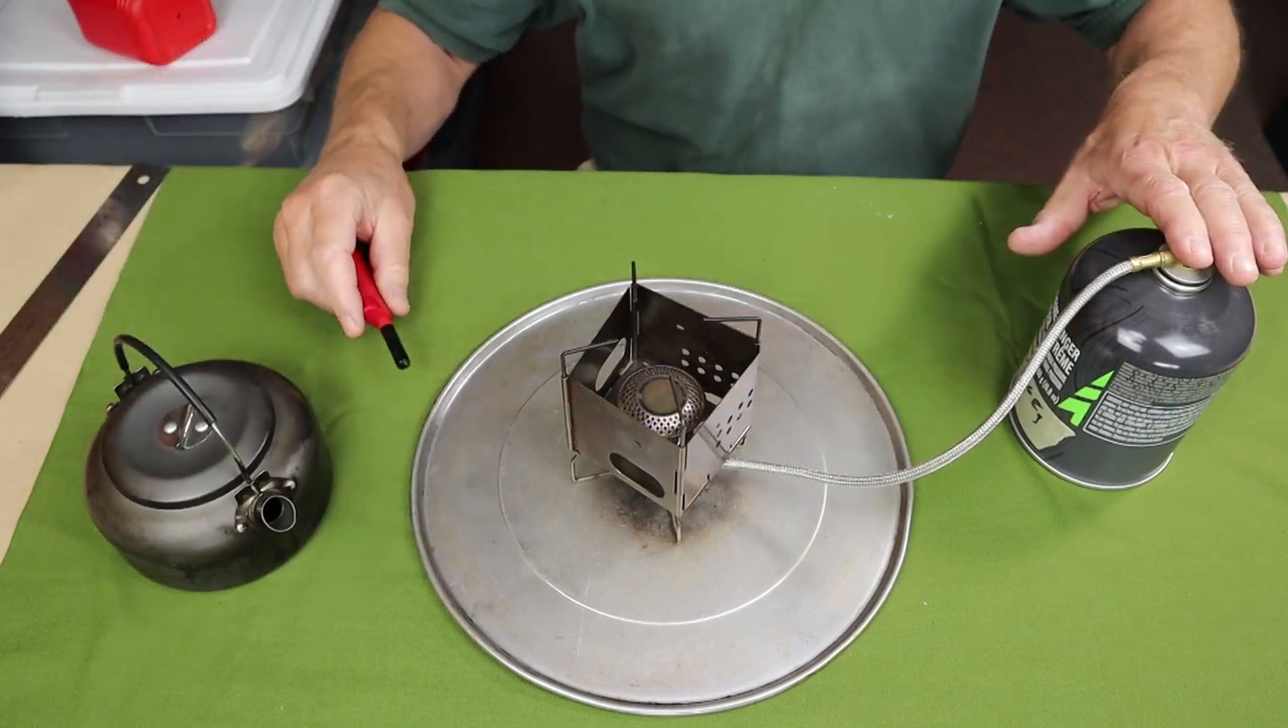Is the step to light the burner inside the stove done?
No.